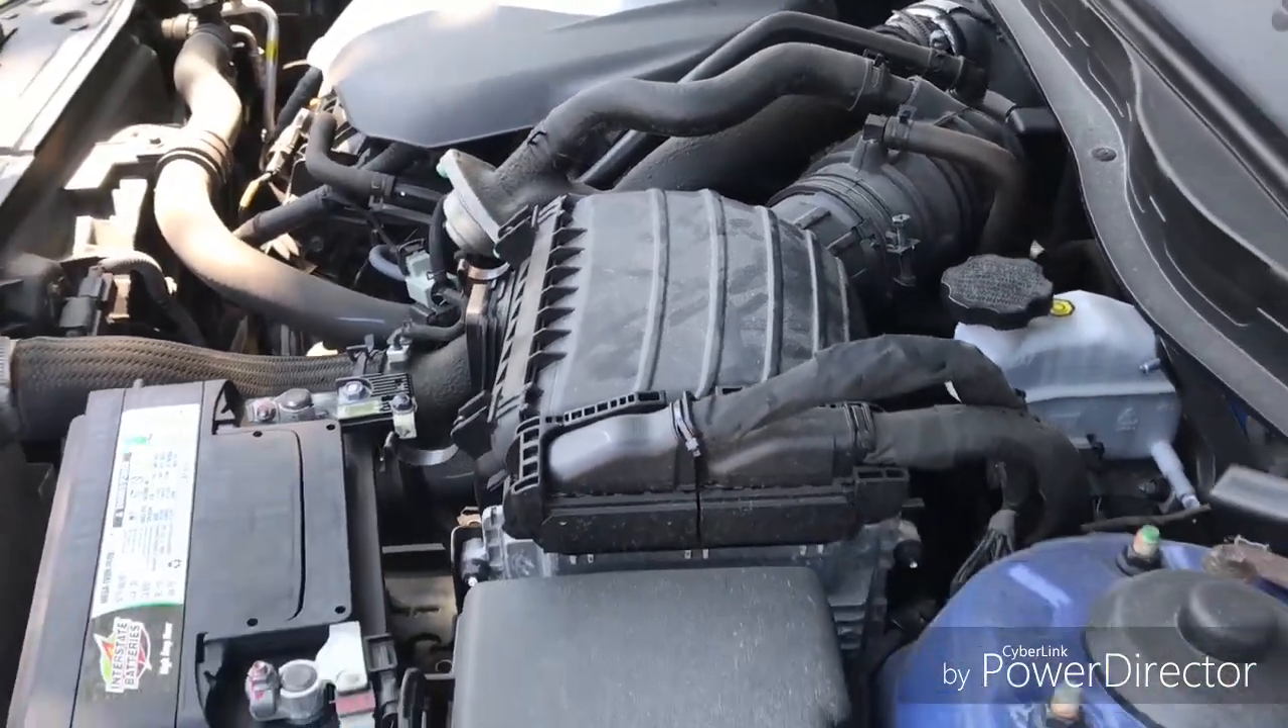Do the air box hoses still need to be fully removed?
Yes.